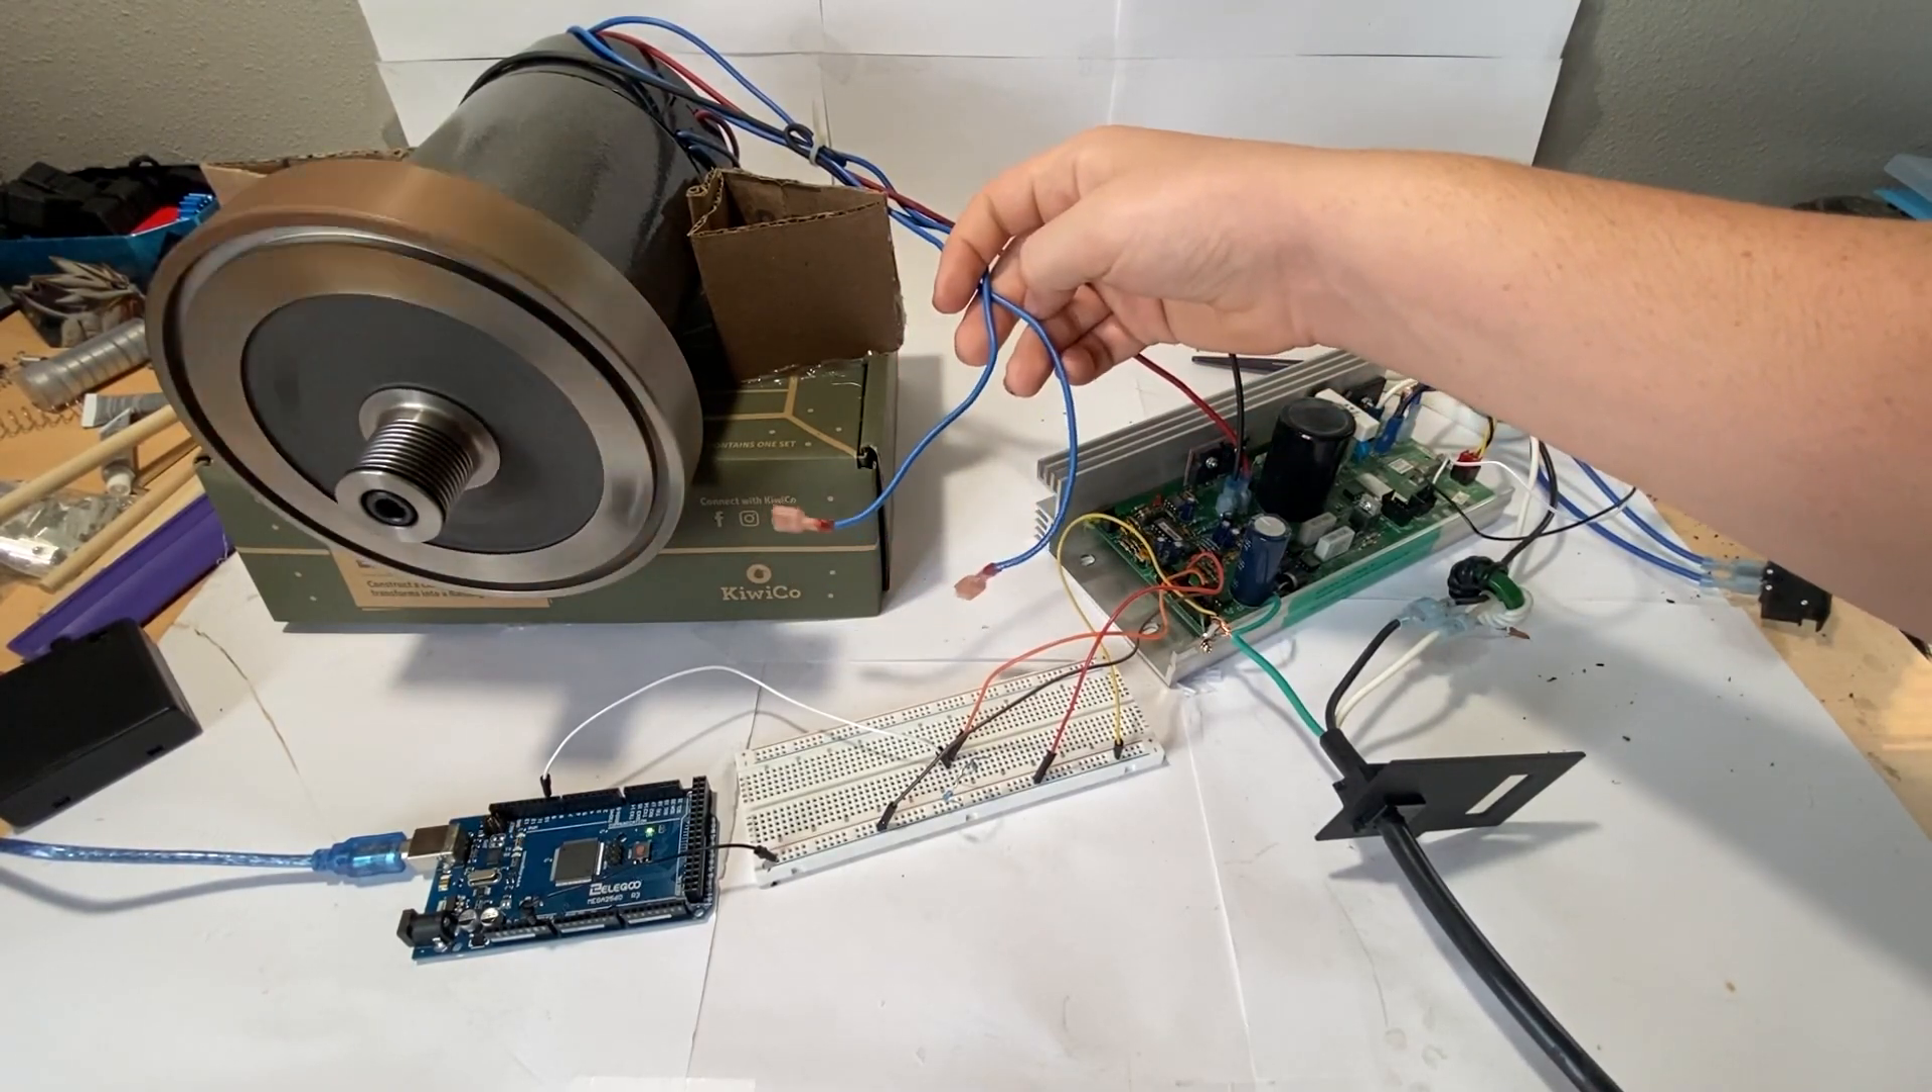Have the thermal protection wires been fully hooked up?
No.